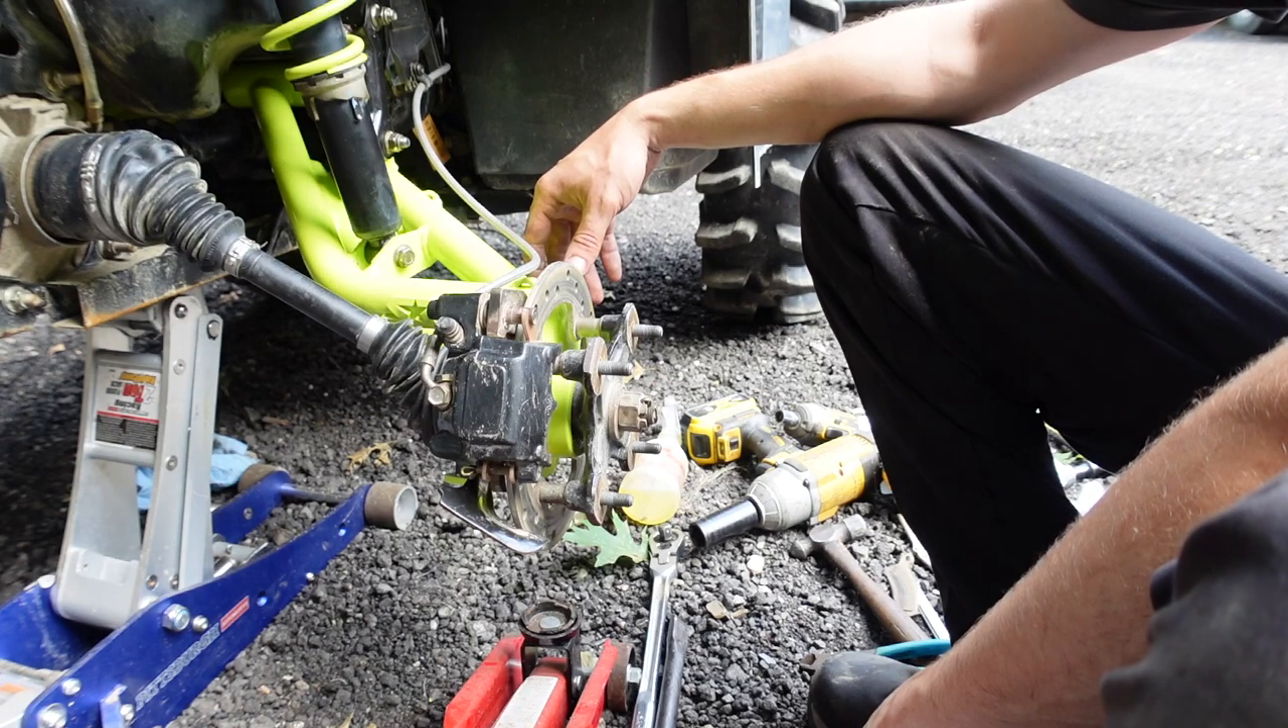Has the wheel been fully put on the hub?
No.